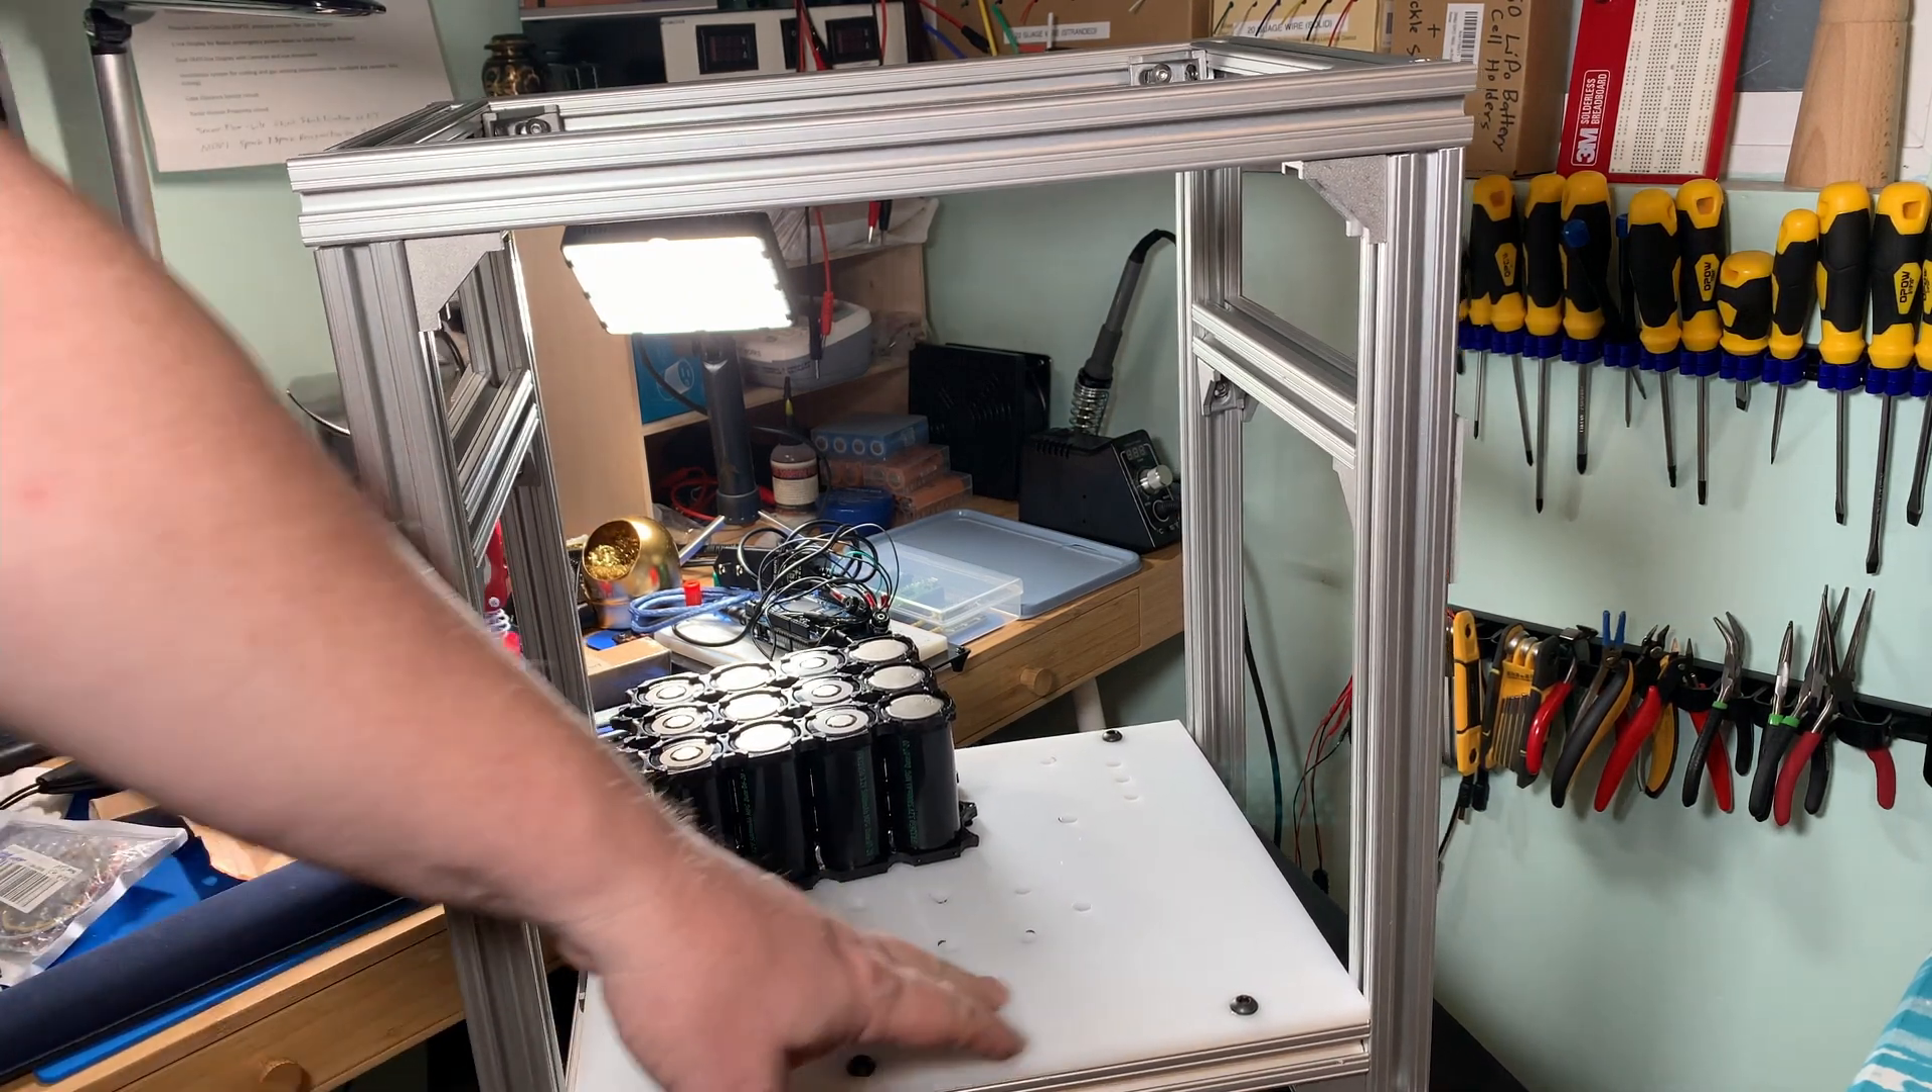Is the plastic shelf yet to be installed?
No.